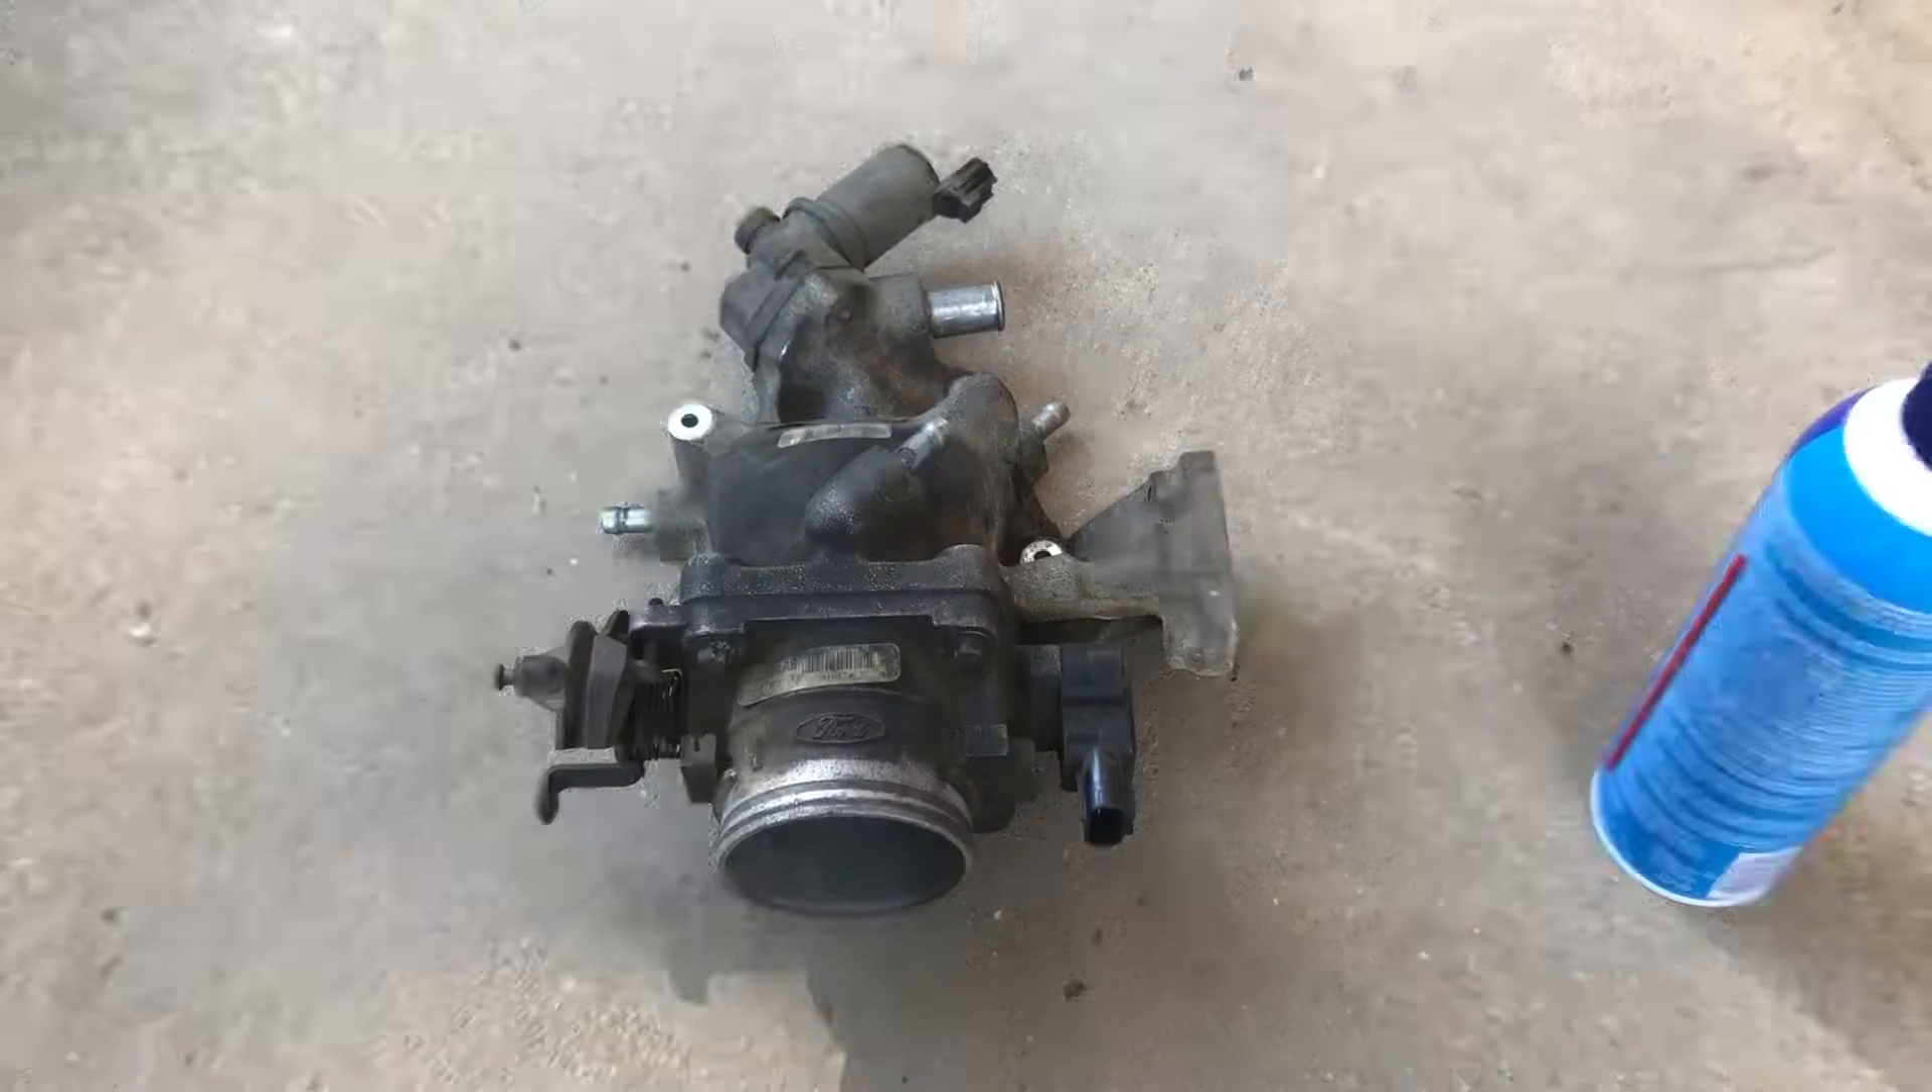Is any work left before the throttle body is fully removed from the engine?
No.